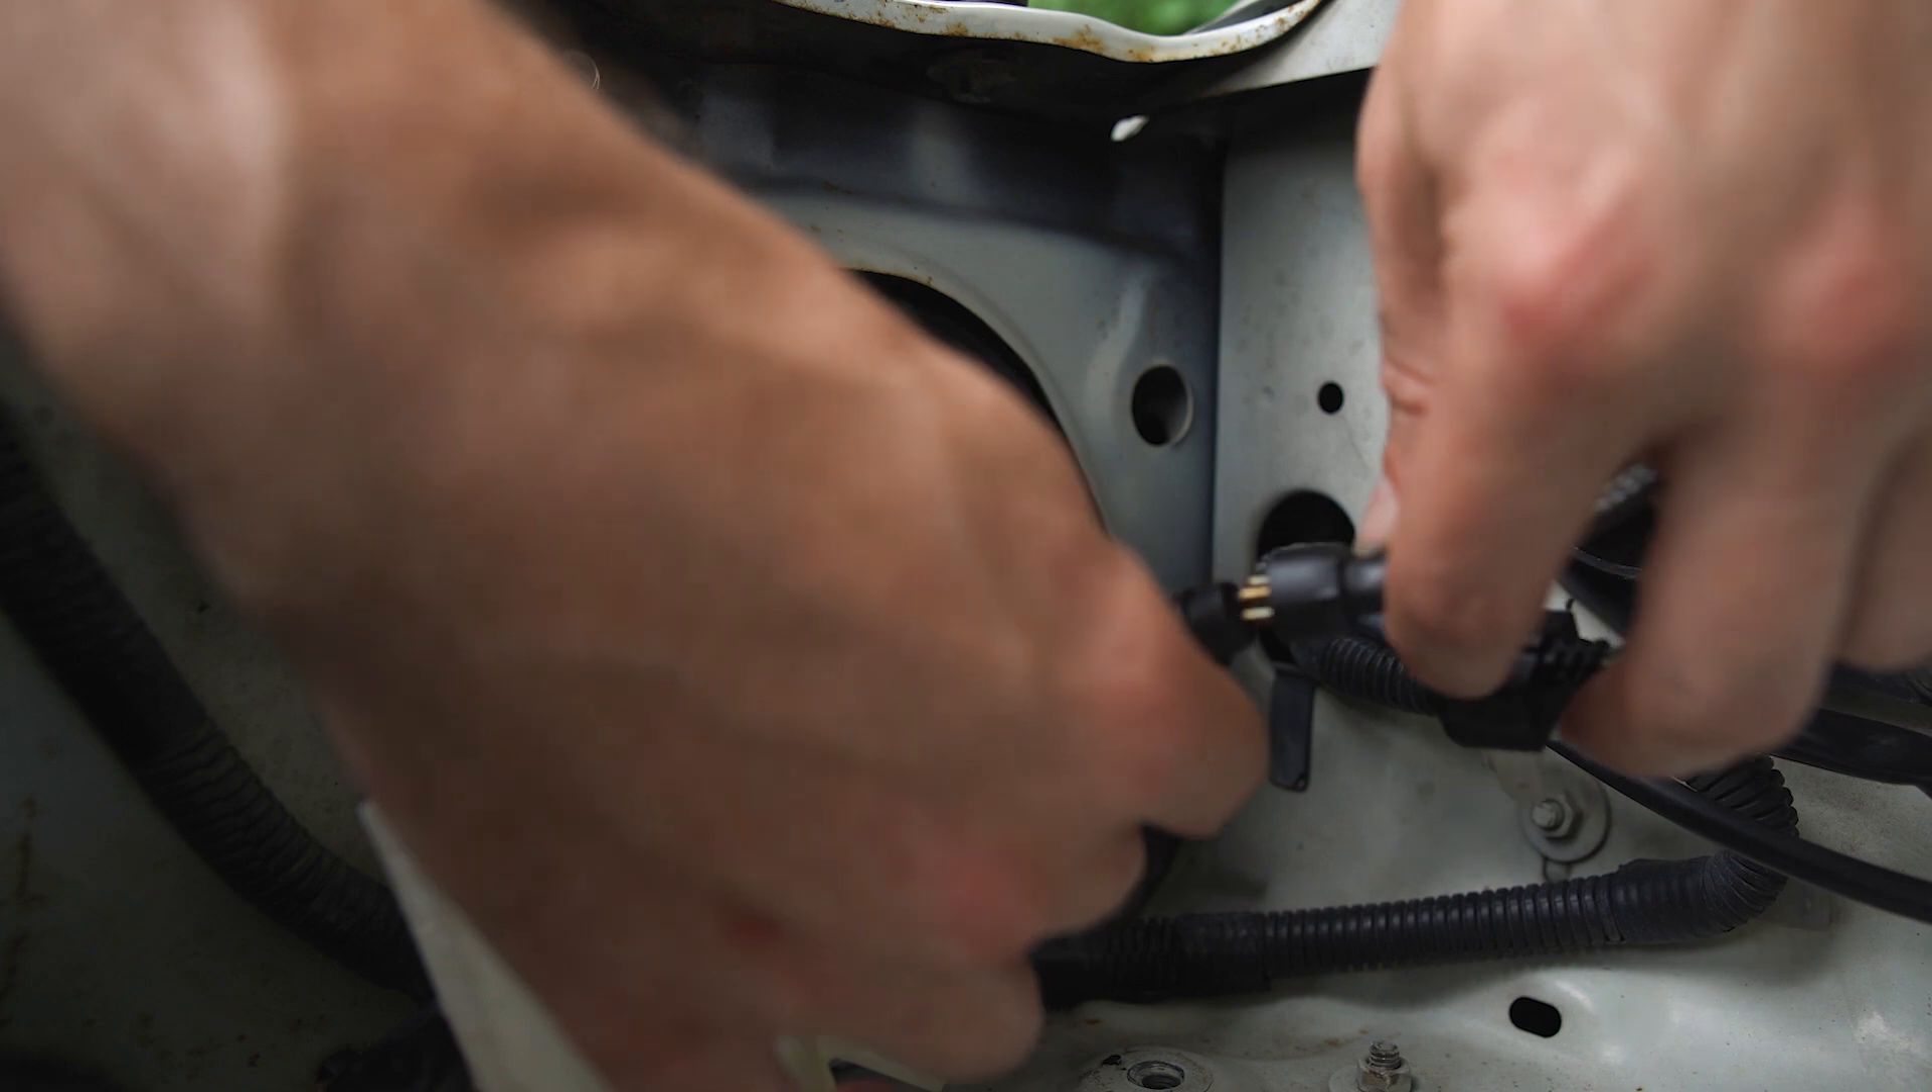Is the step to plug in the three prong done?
No.